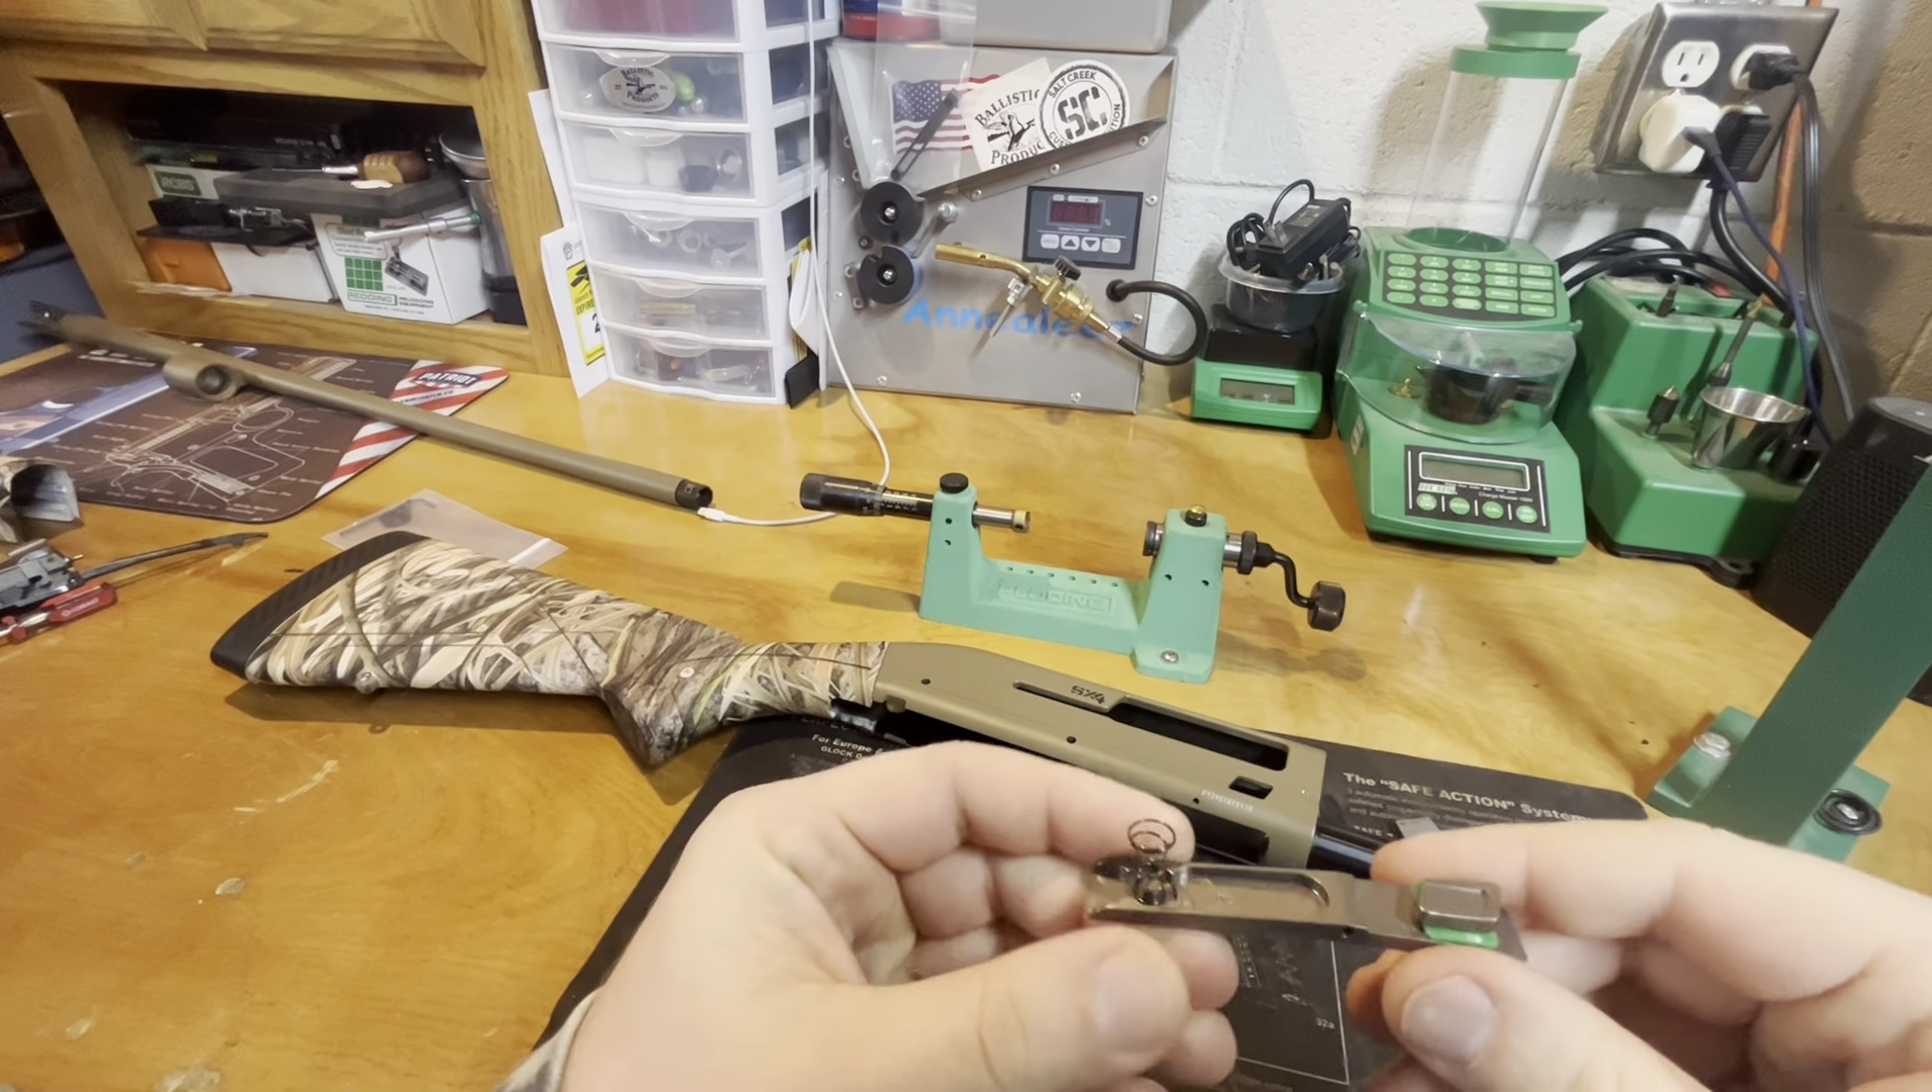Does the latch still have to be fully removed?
No.